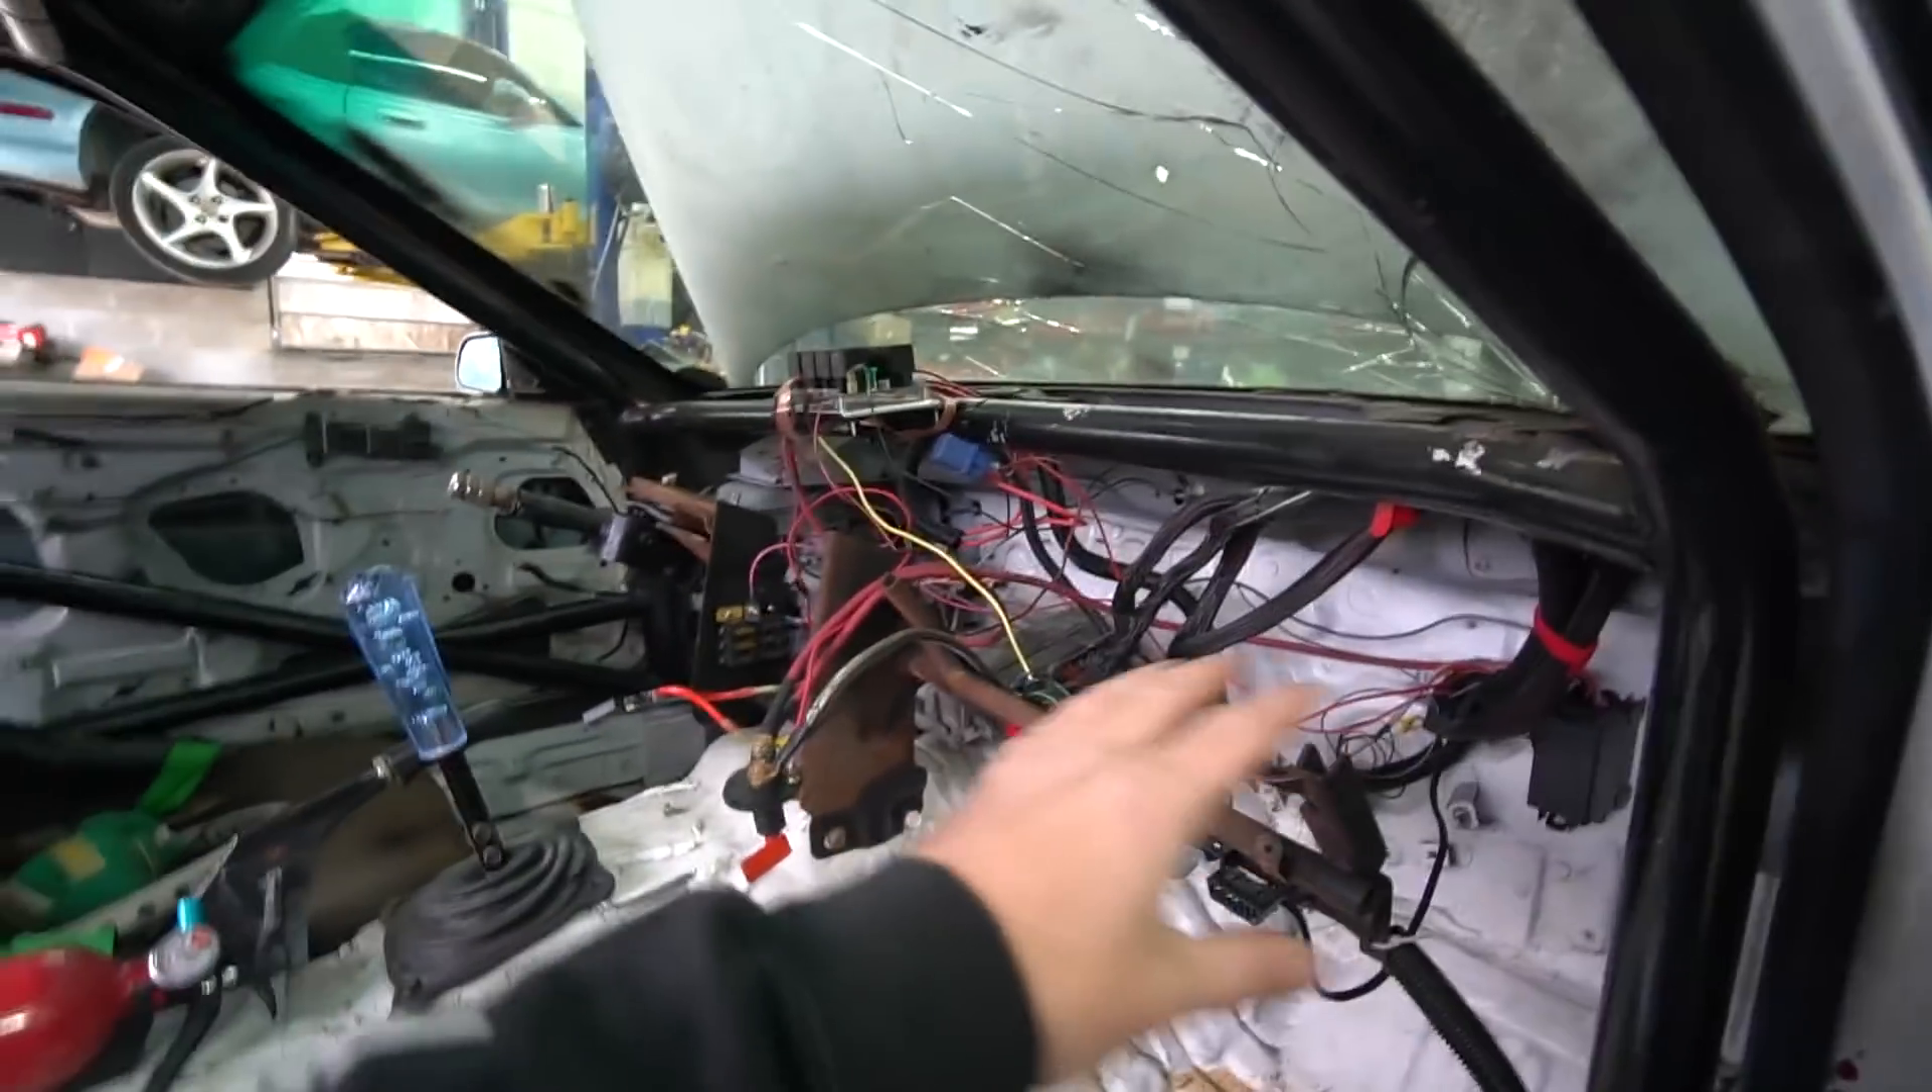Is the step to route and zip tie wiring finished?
No.